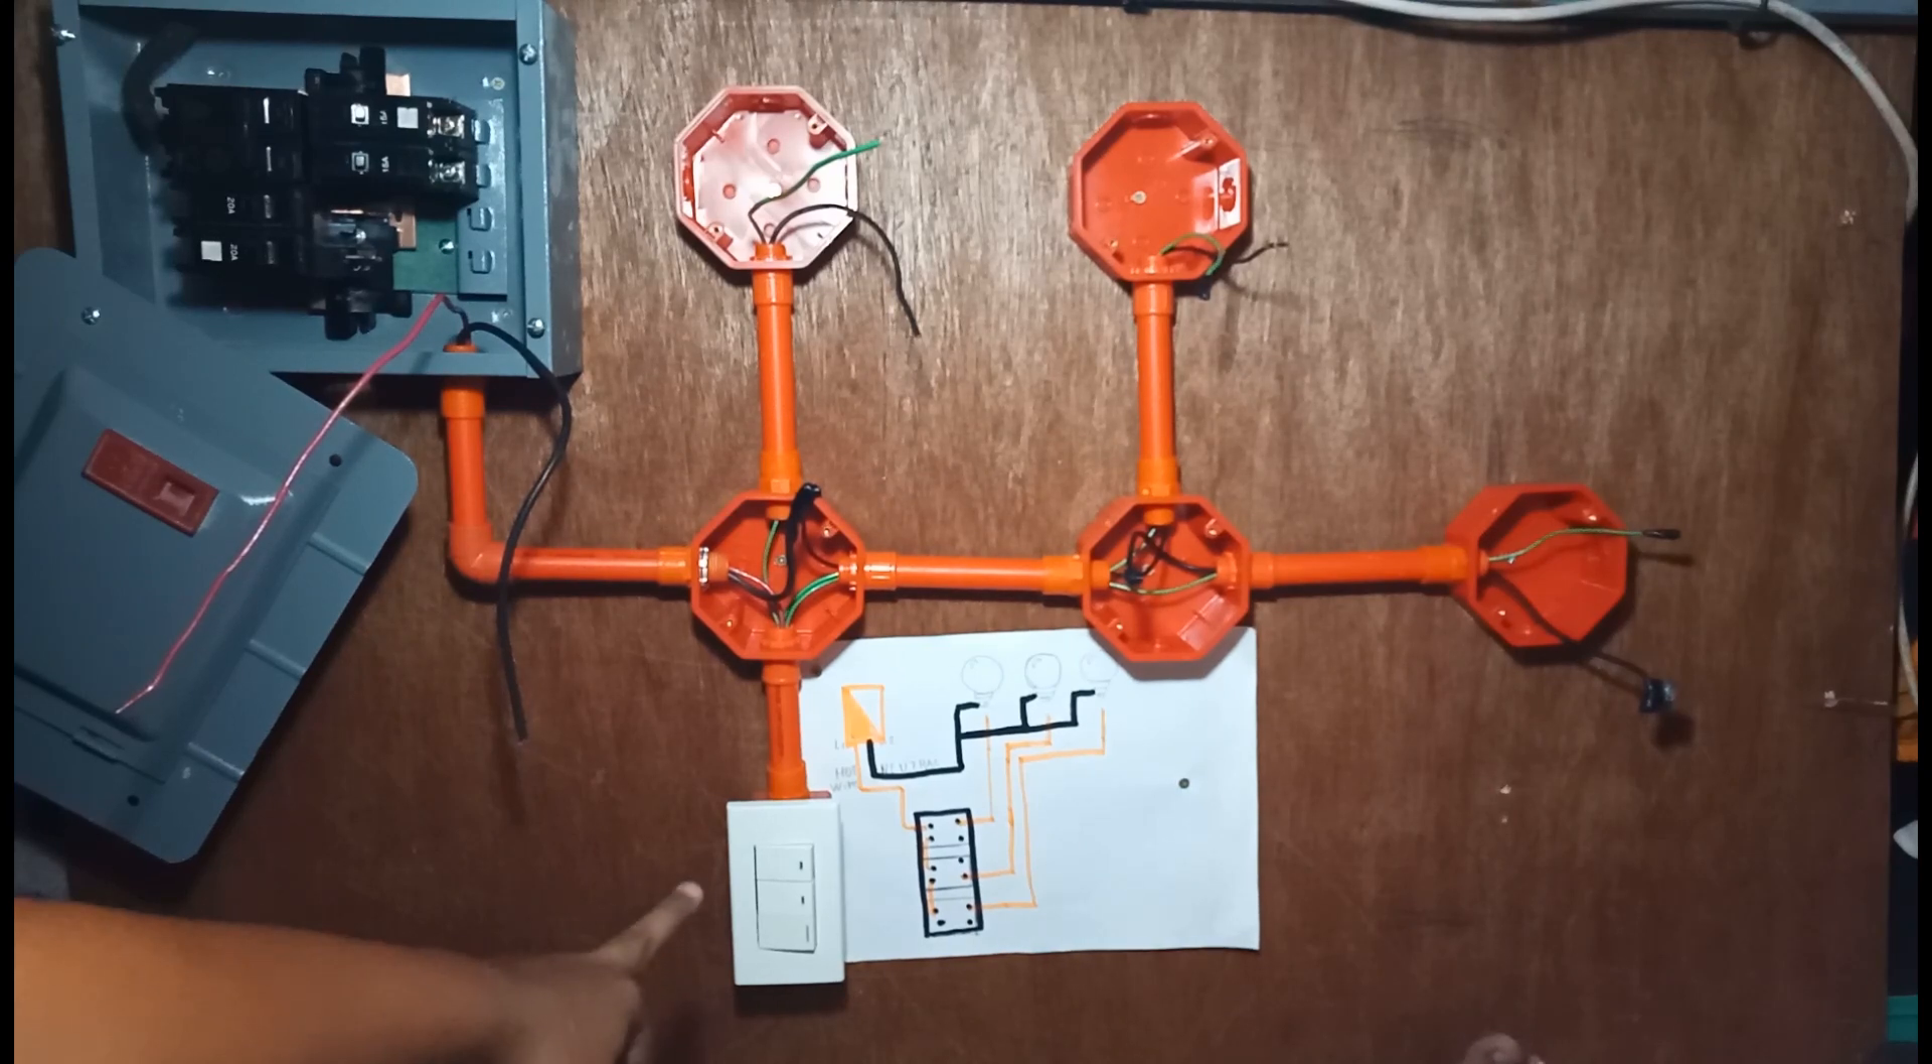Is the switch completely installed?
Yes.